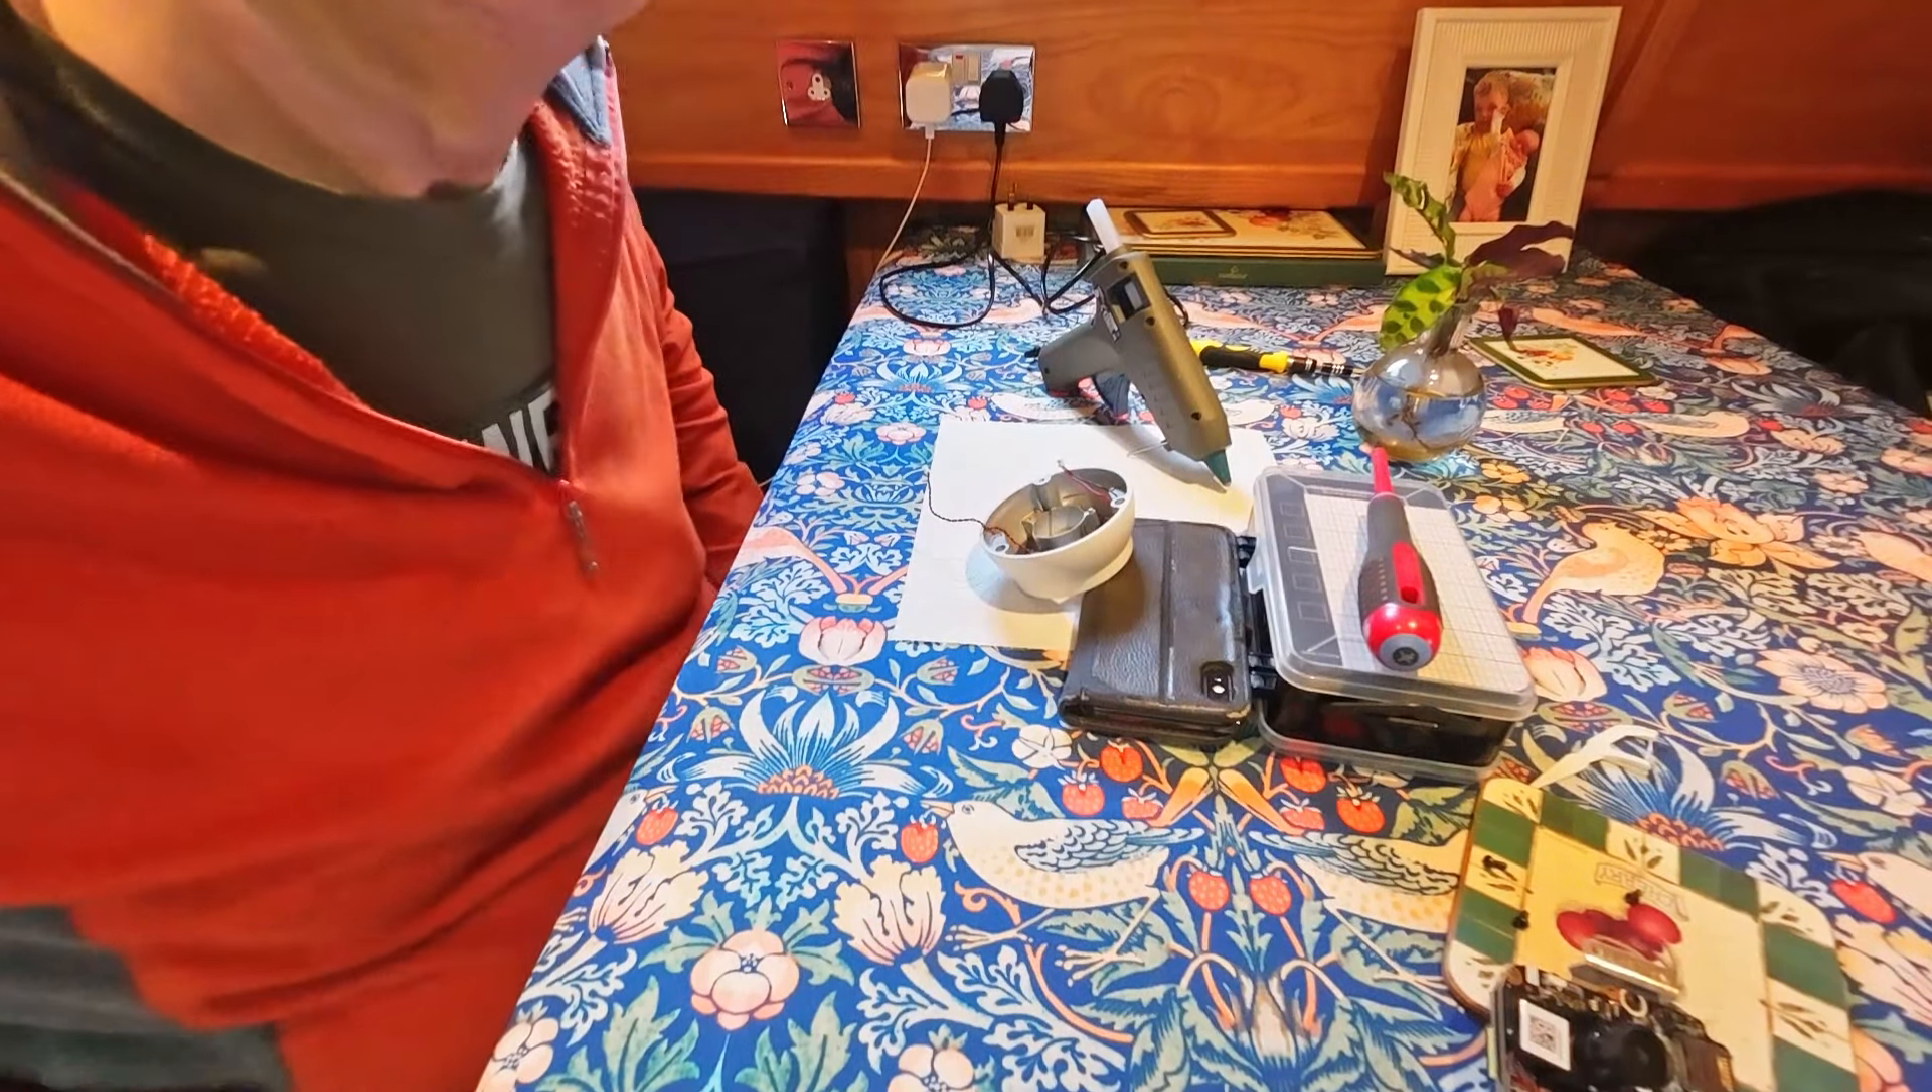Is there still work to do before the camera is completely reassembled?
Yes.